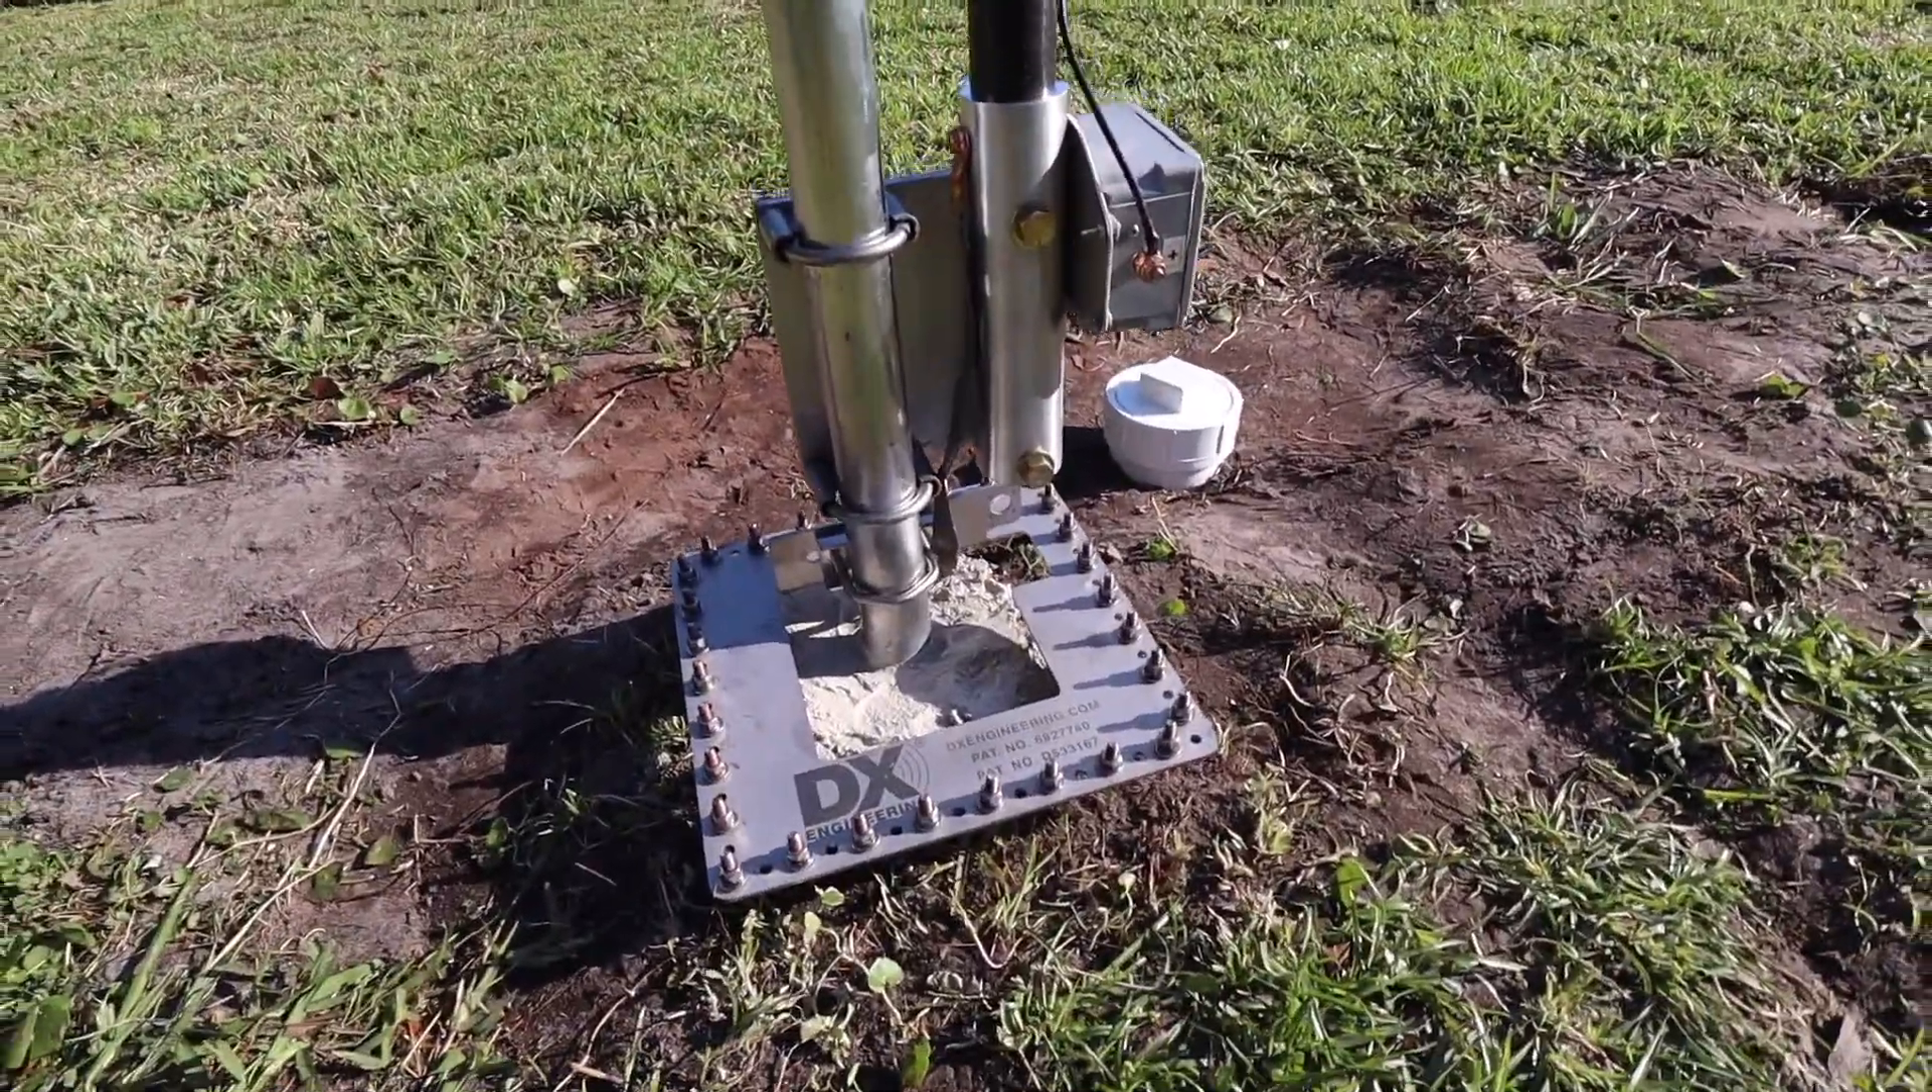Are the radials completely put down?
No.